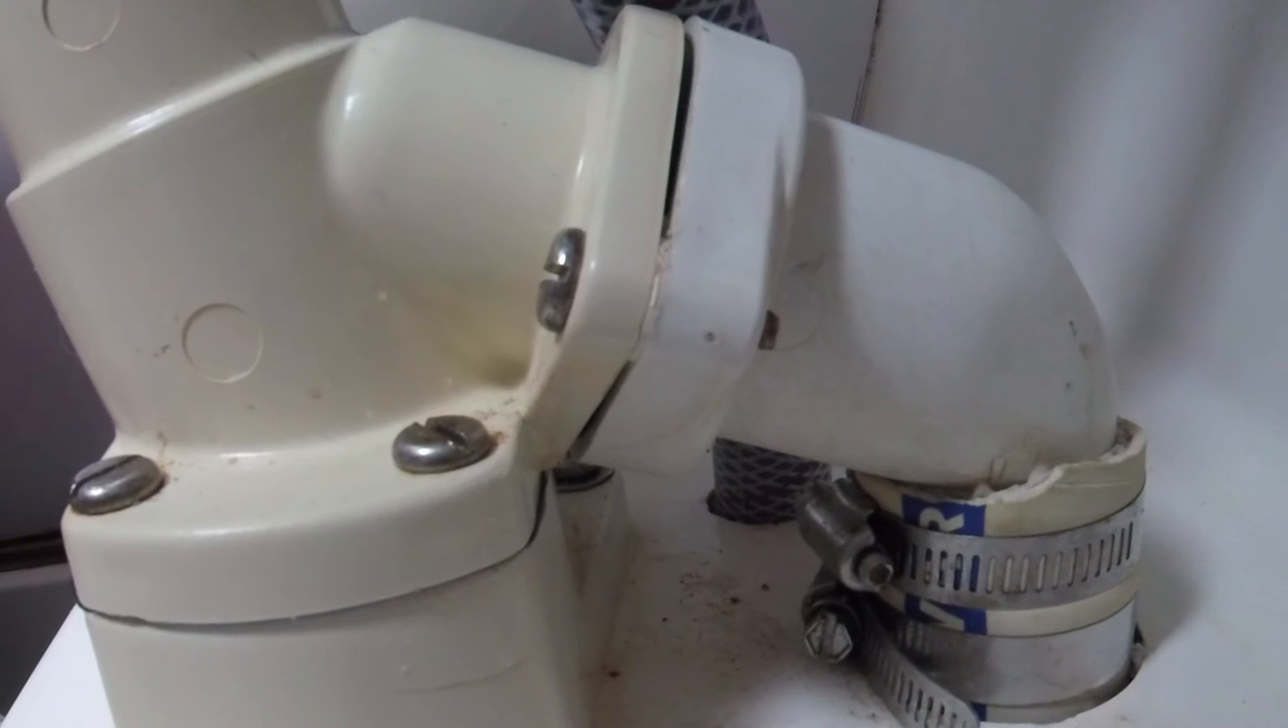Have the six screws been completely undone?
No.